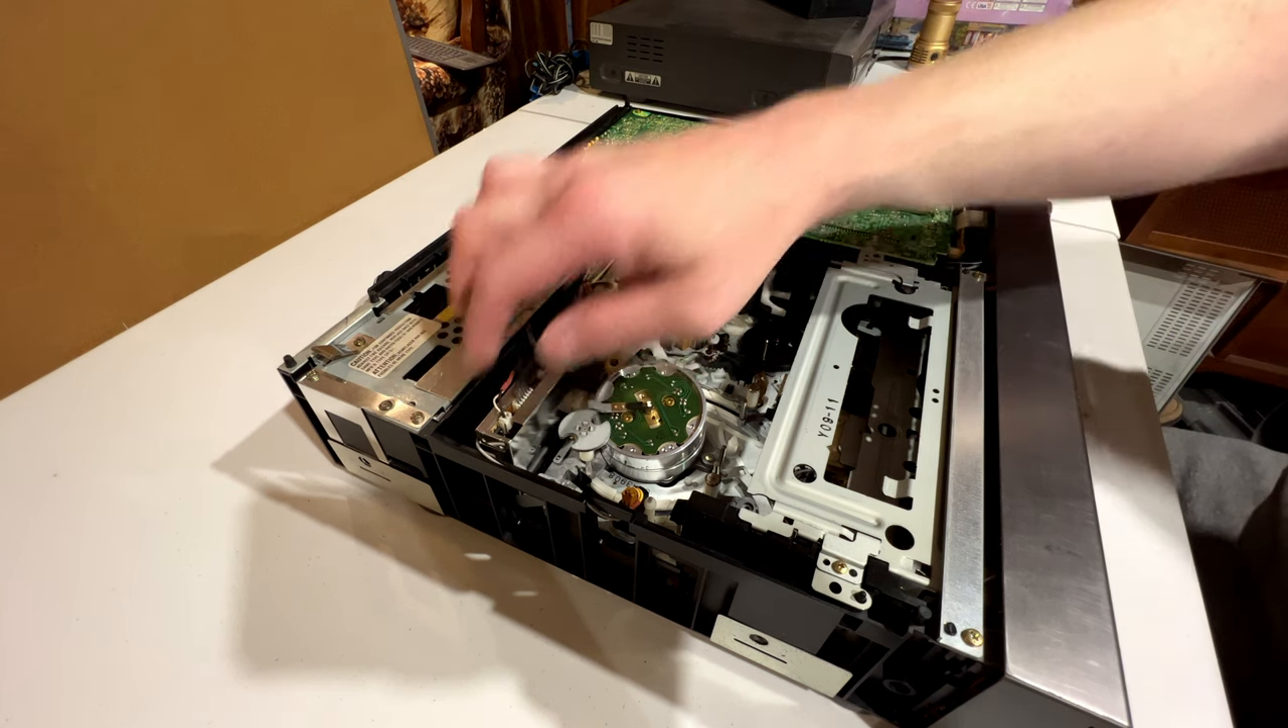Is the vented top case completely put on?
No.